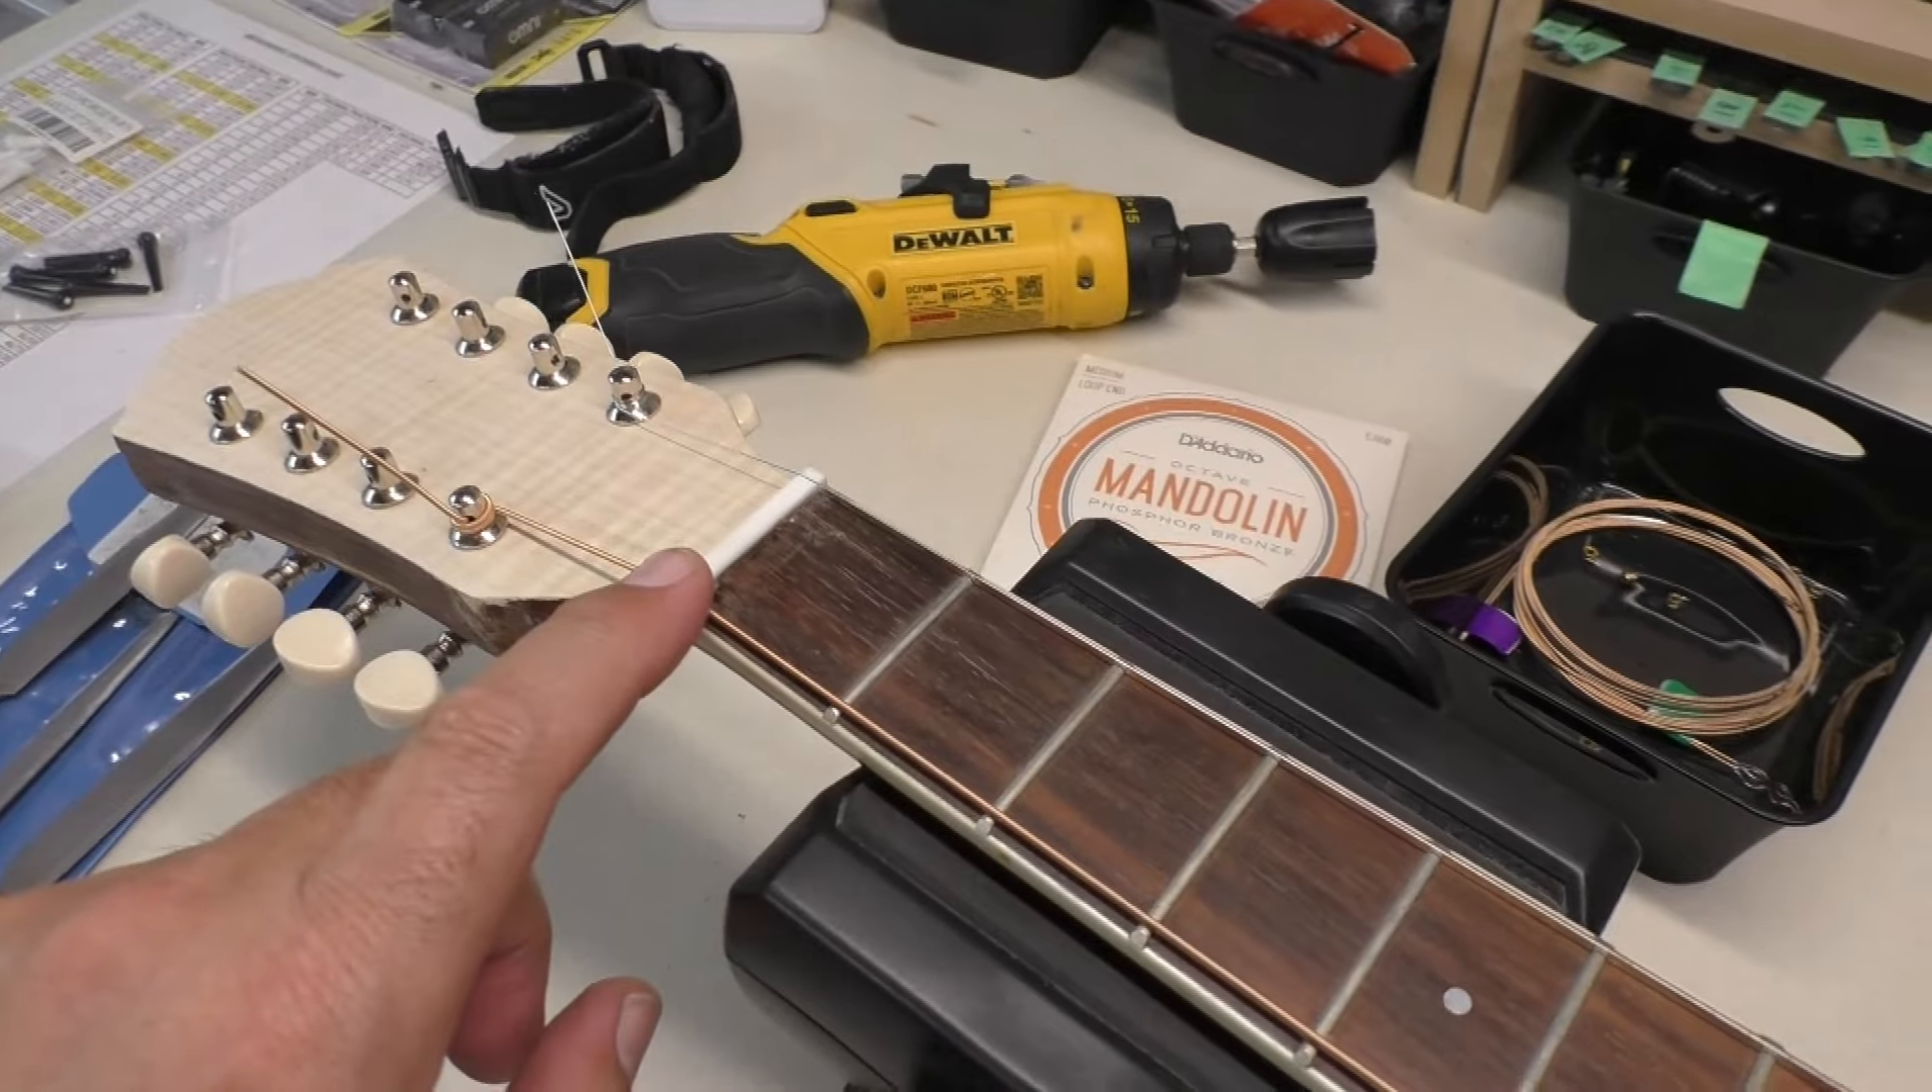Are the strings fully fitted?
No.